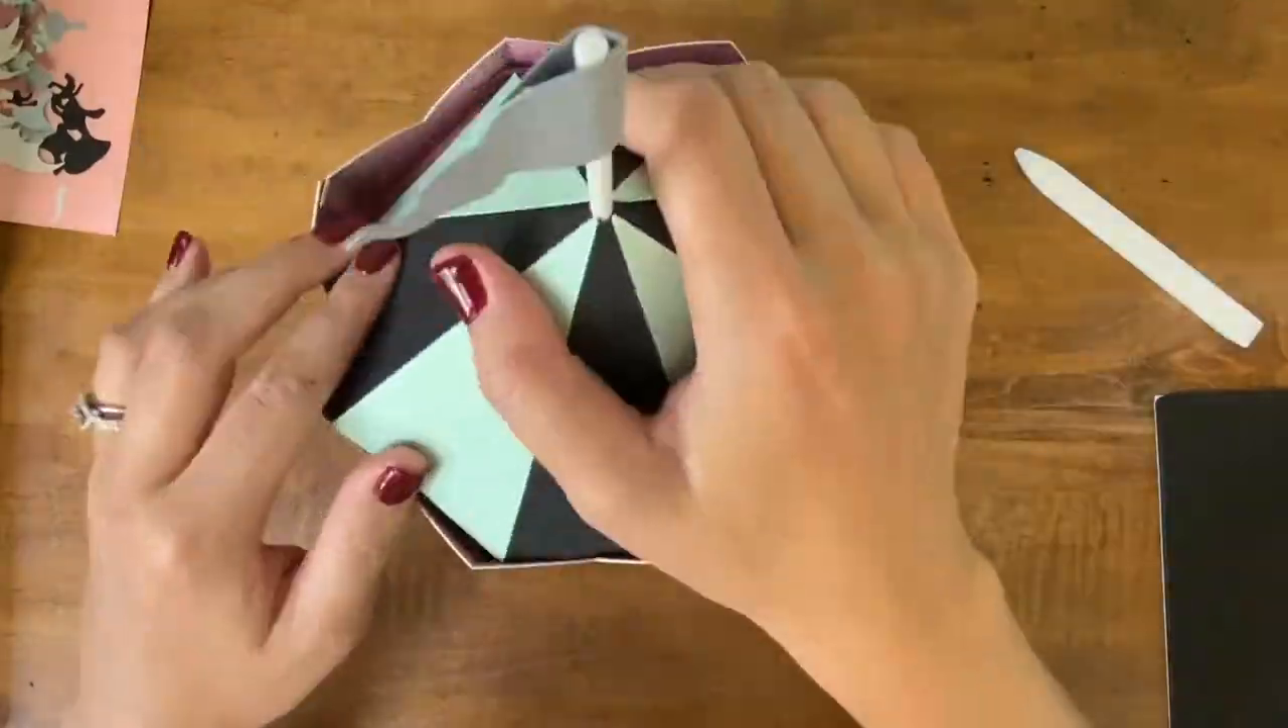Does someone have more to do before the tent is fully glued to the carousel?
Yes.